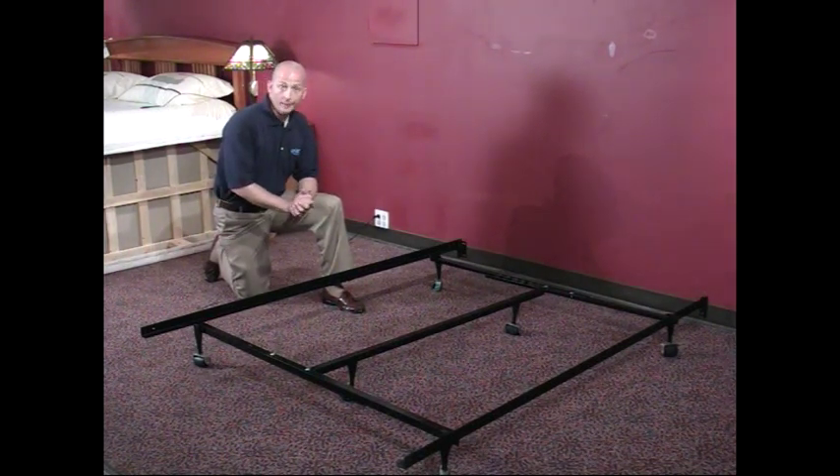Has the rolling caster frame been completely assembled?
Yes.